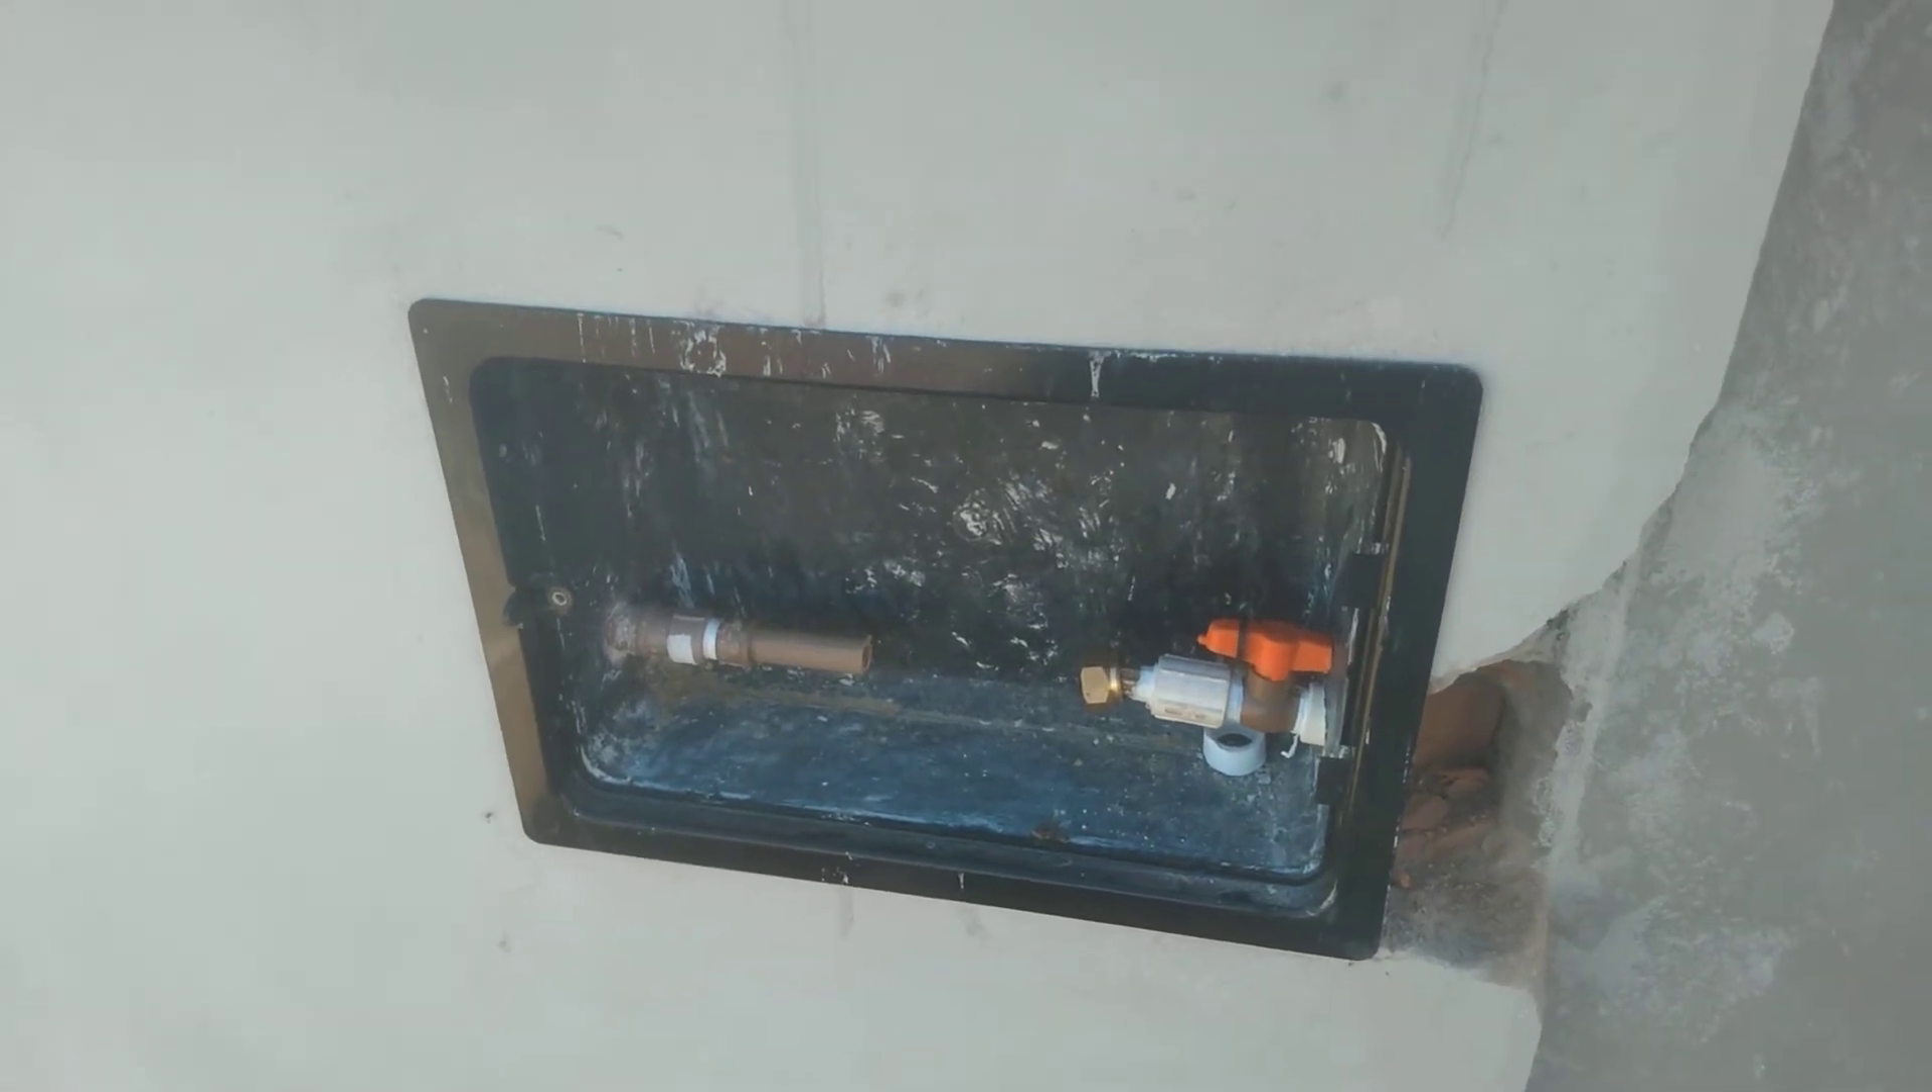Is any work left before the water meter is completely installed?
Yes.